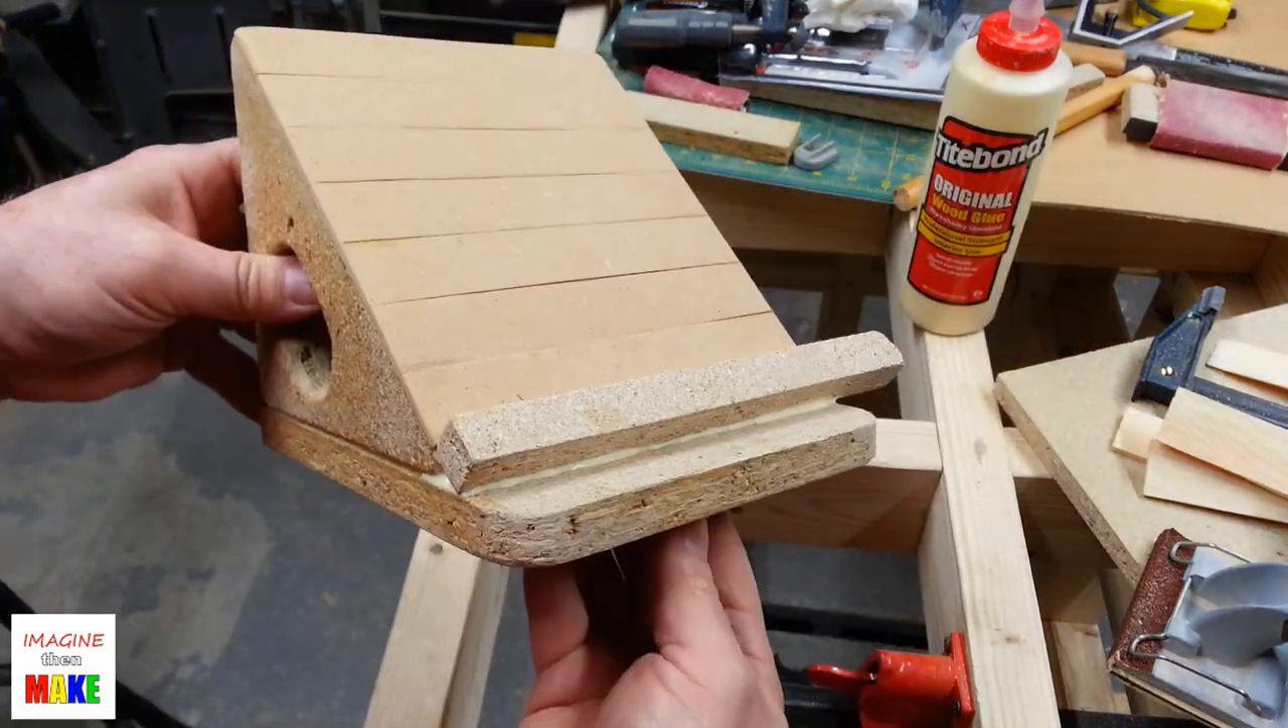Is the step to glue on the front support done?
Yes.